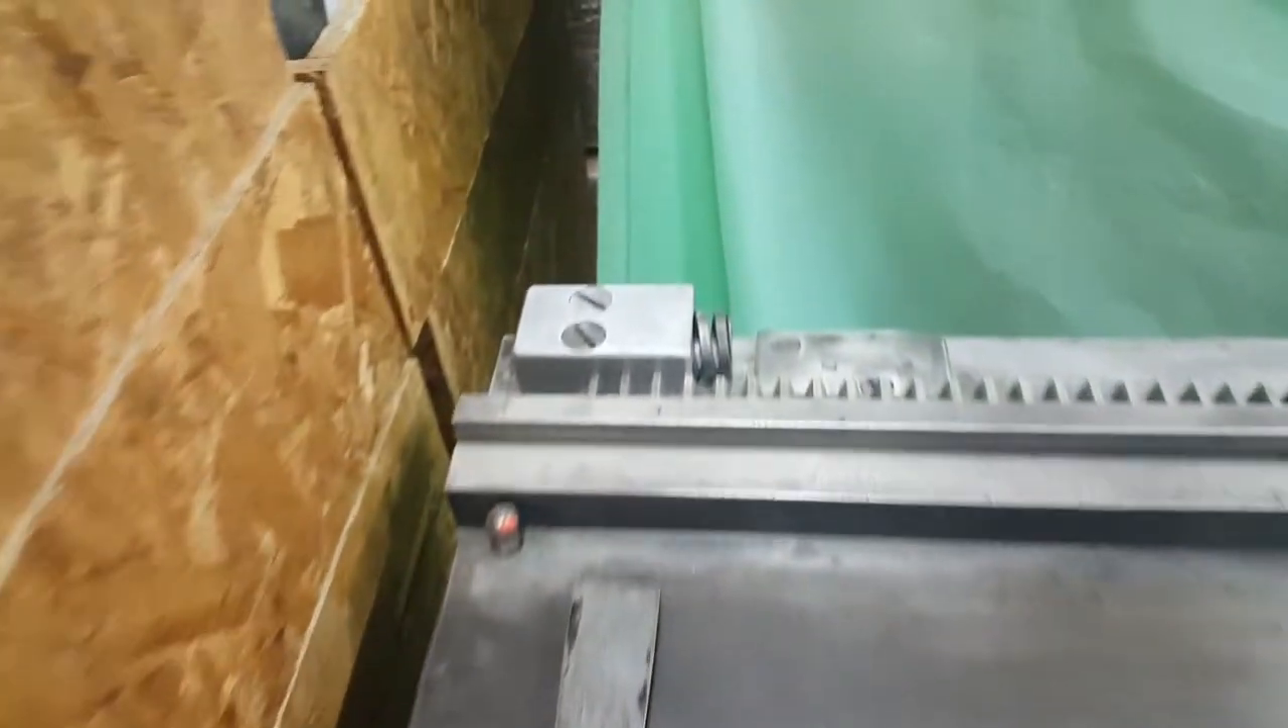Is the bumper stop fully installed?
Yes.